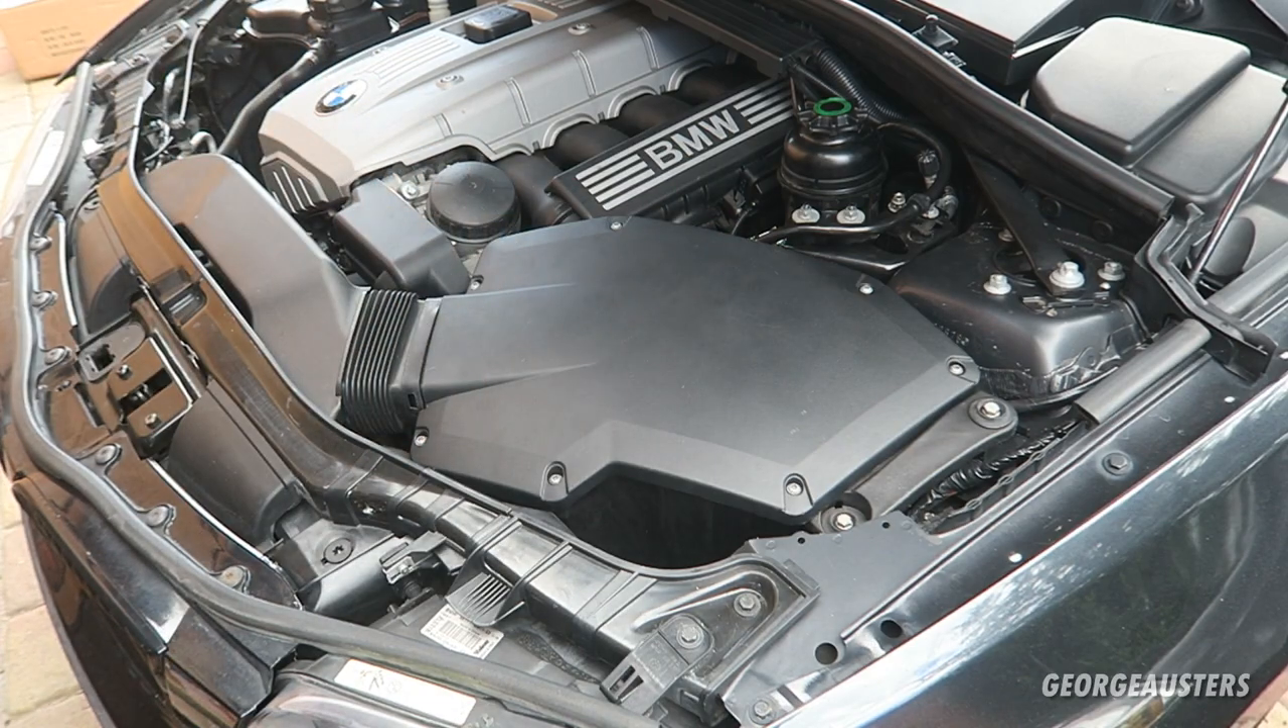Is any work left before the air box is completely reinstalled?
No.